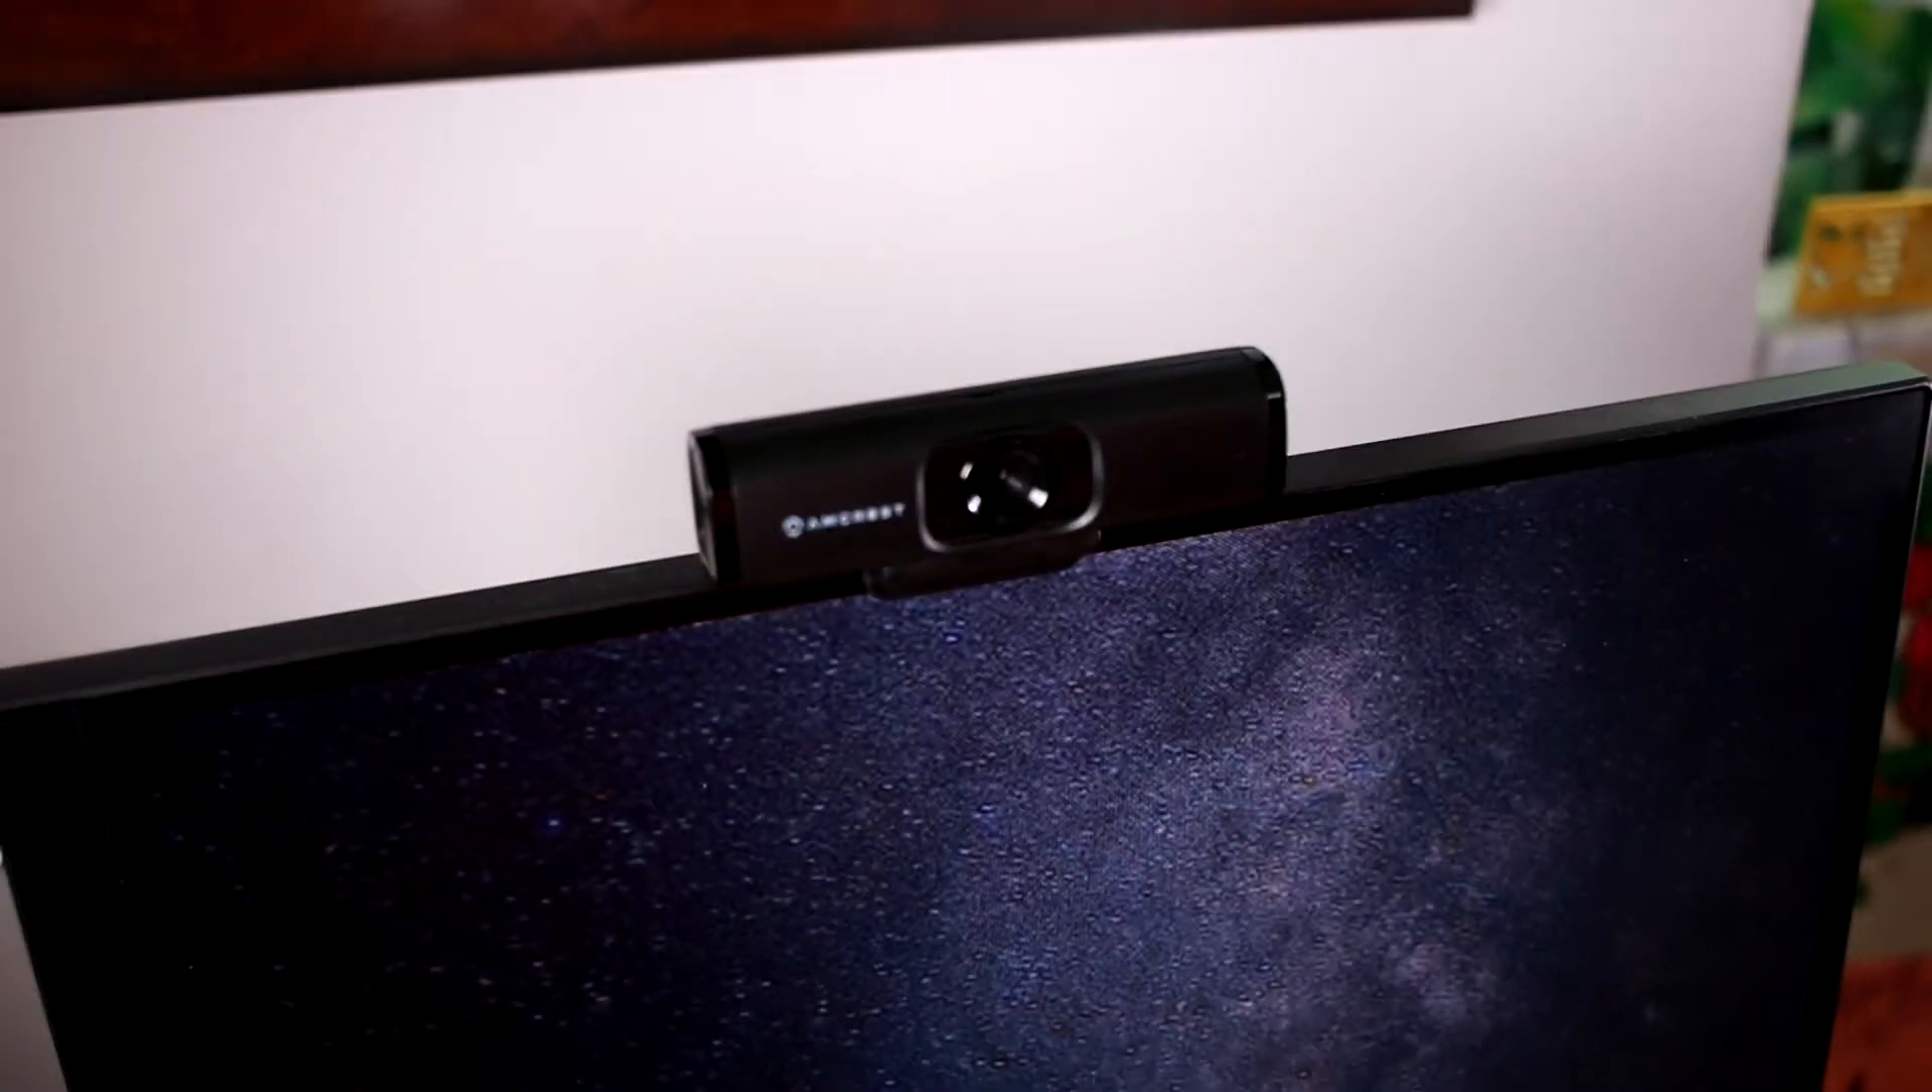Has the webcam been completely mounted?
Yes.